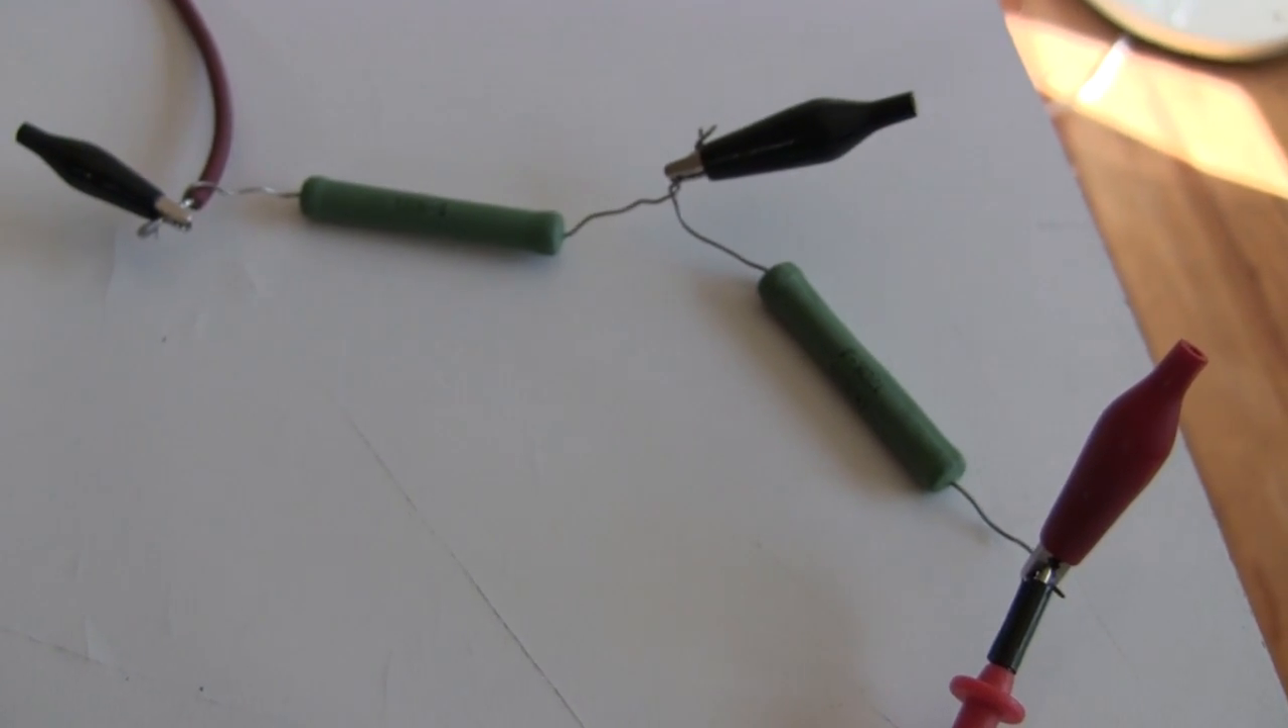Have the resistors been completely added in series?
Yes.